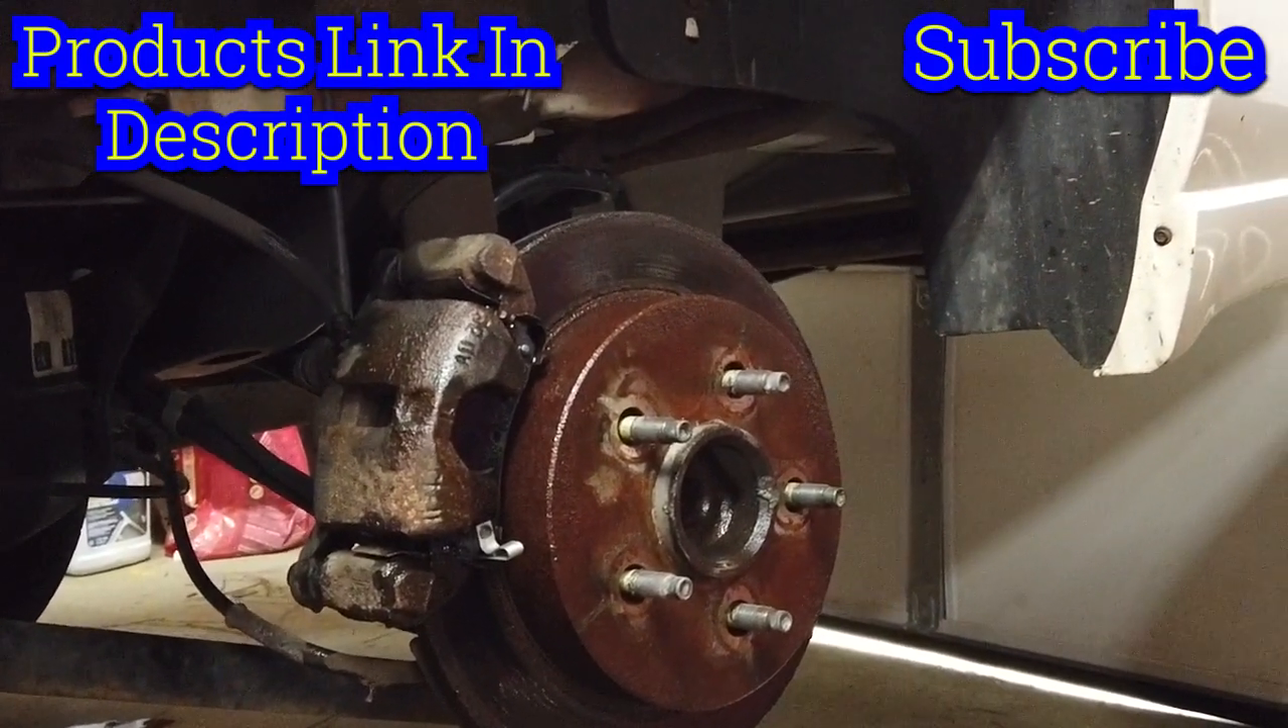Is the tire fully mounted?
No.